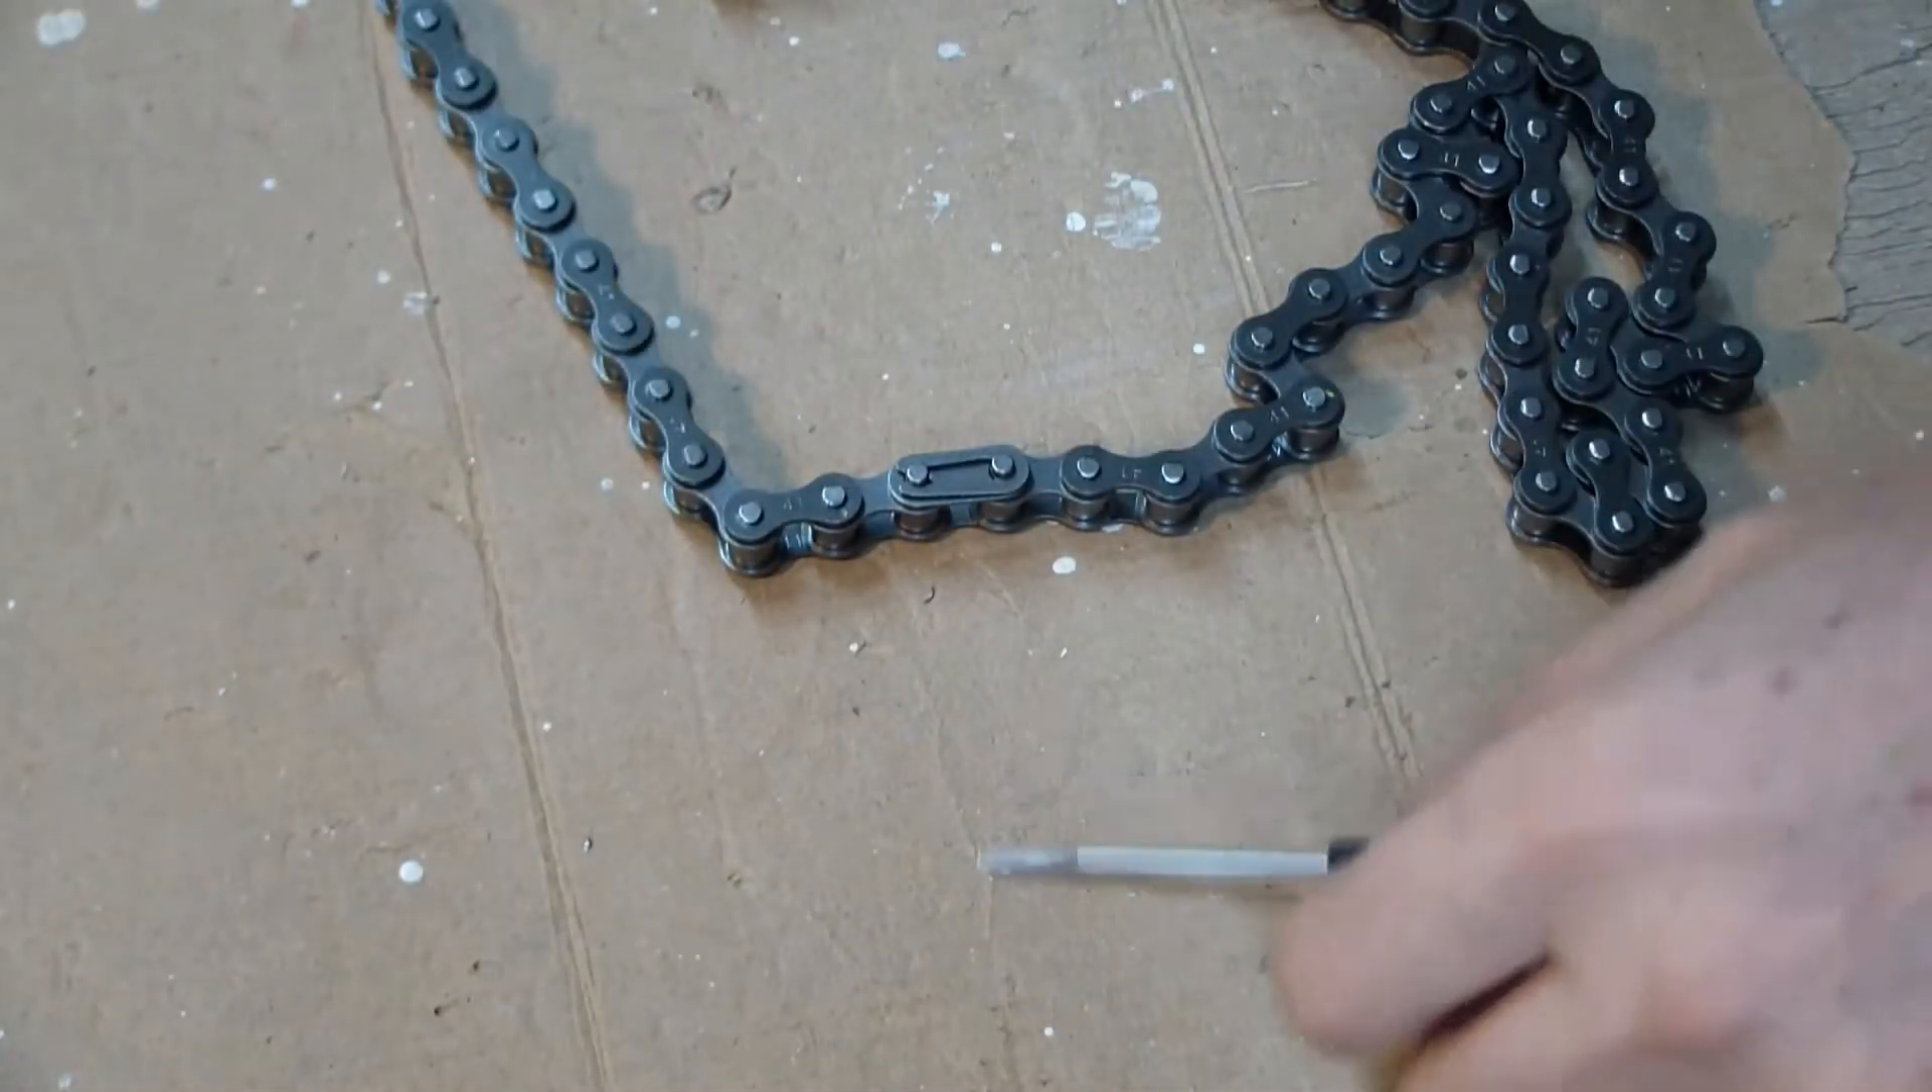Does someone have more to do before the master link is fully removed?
Yes.